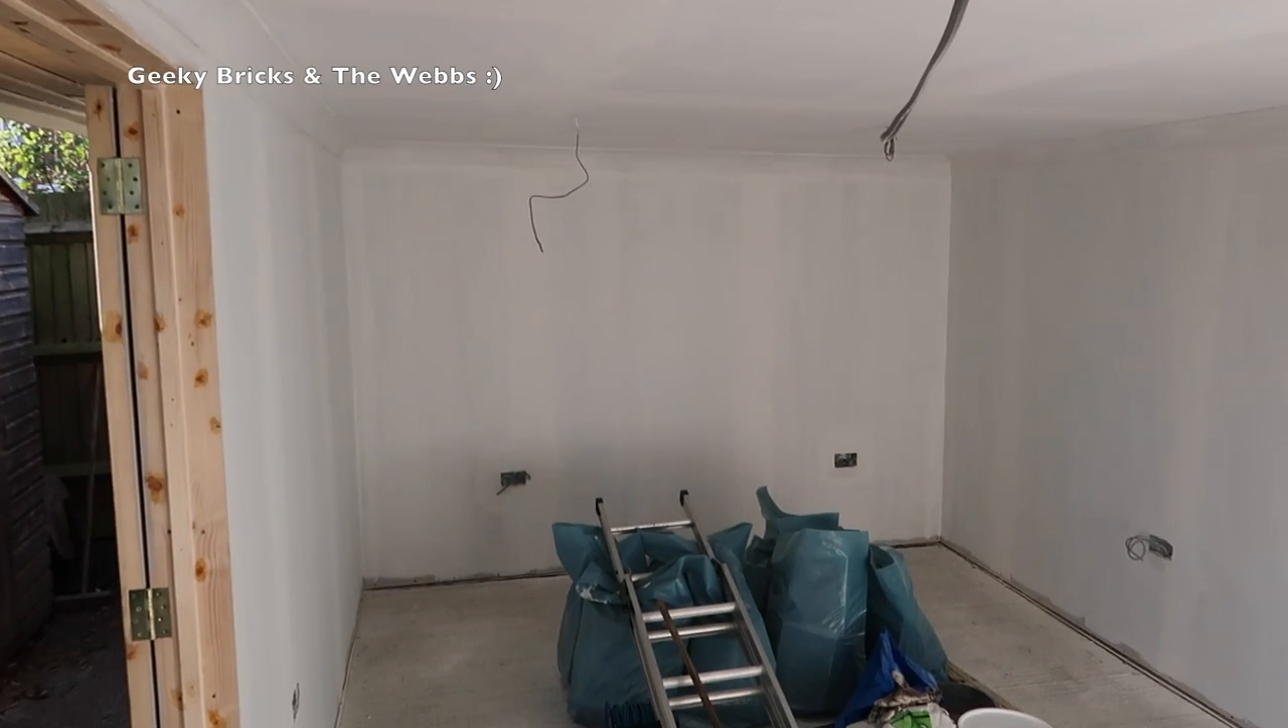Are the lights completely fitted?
No.